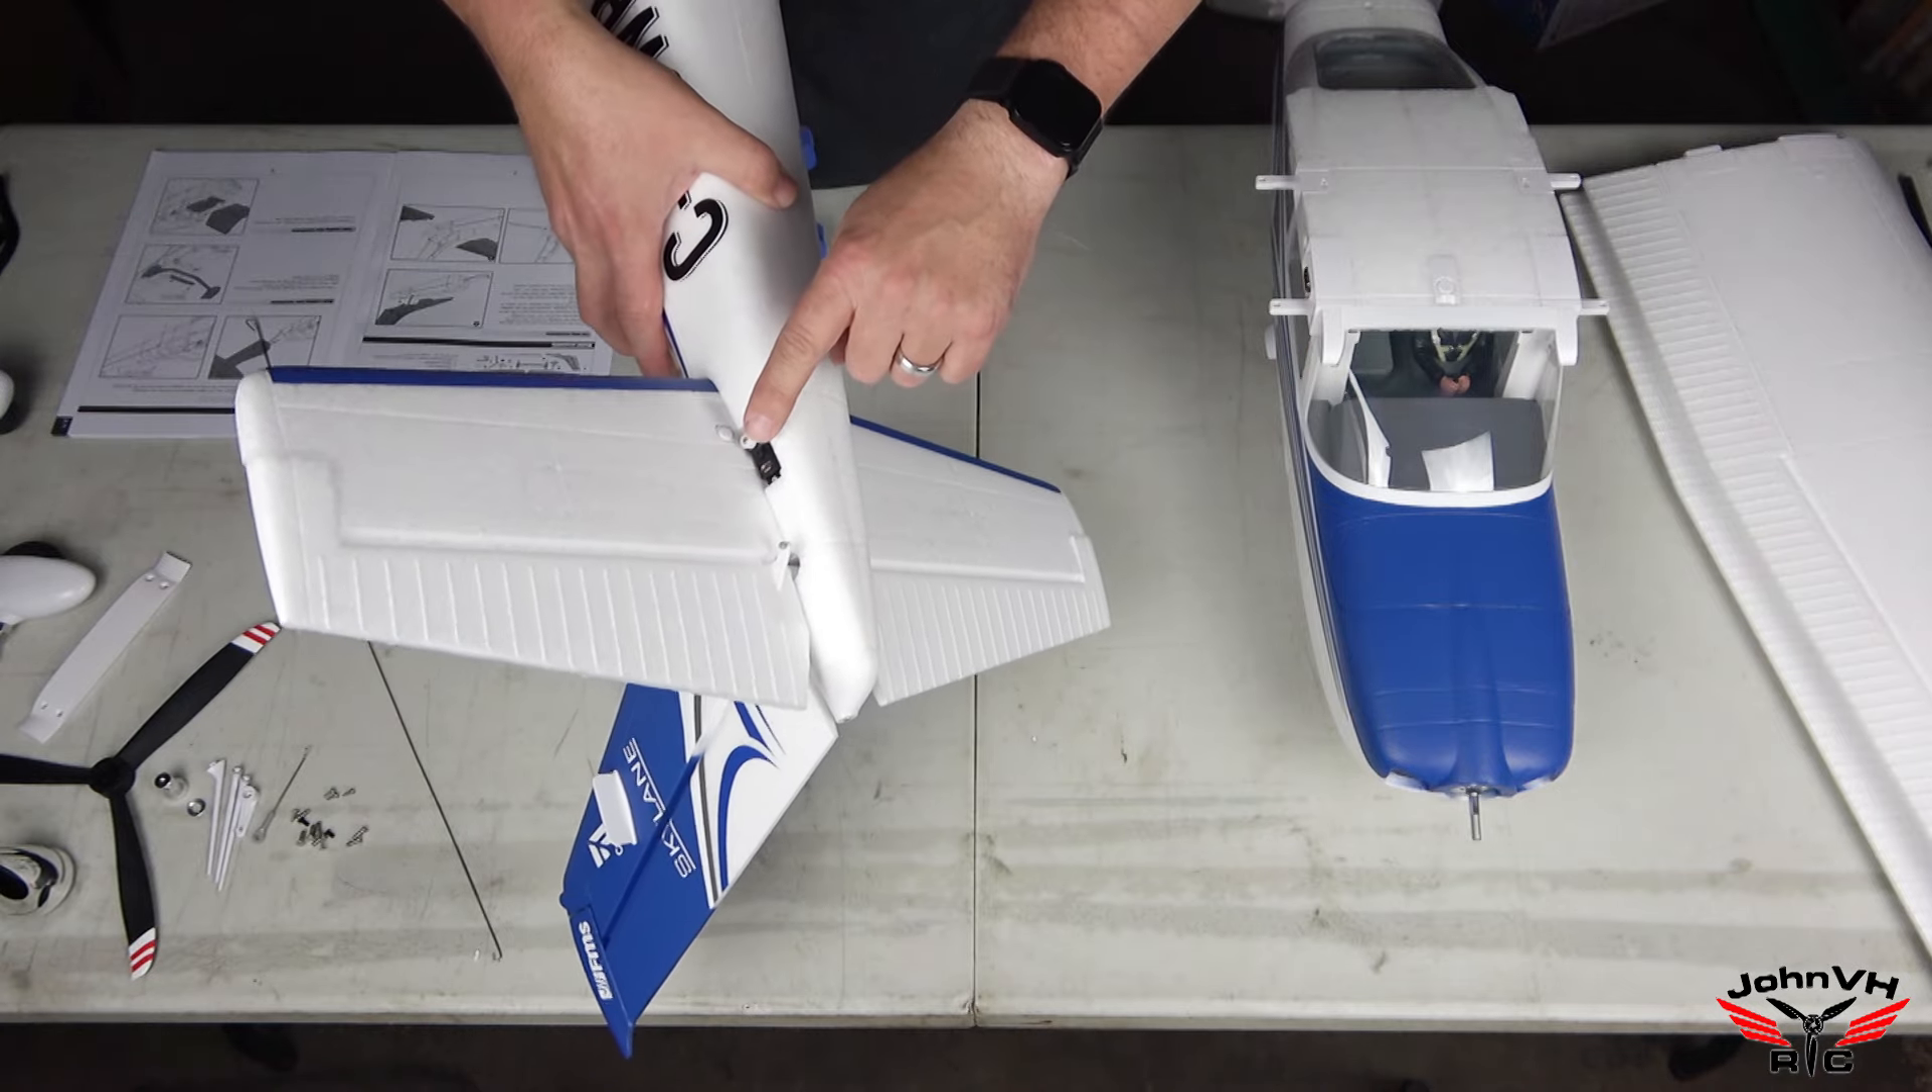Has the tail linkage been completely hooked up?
No.